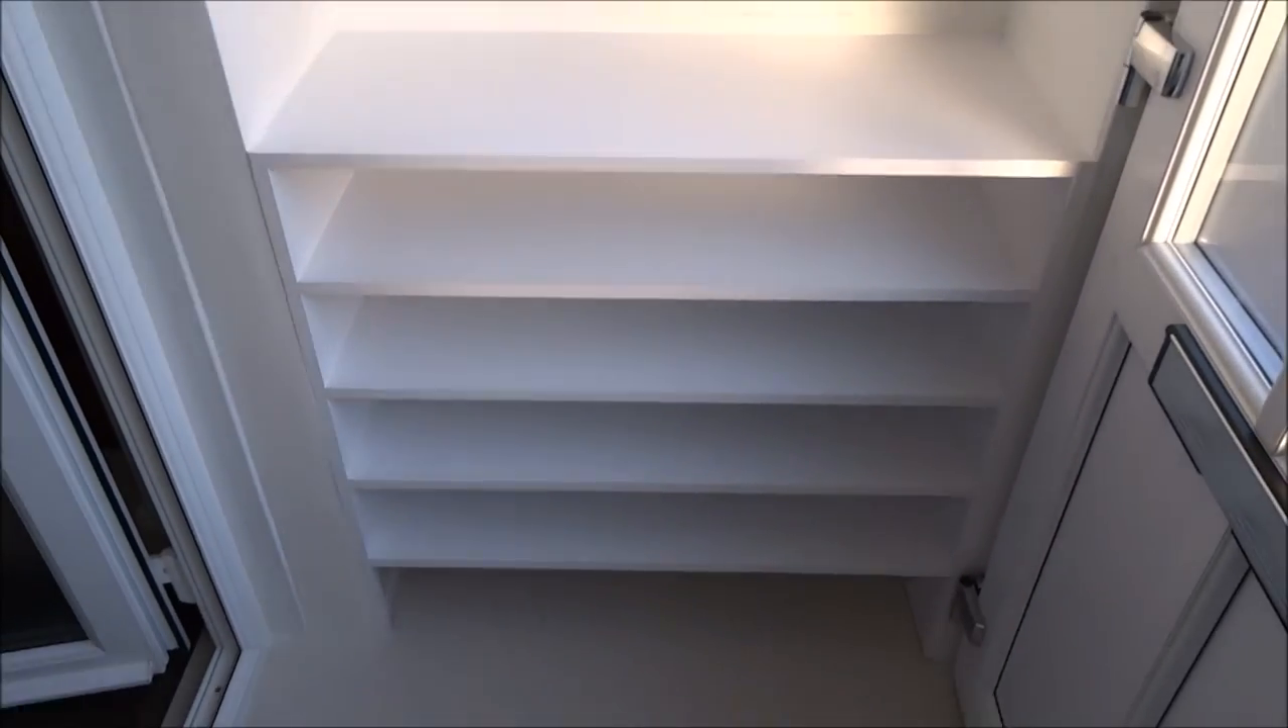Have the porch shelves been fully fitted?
Yes.